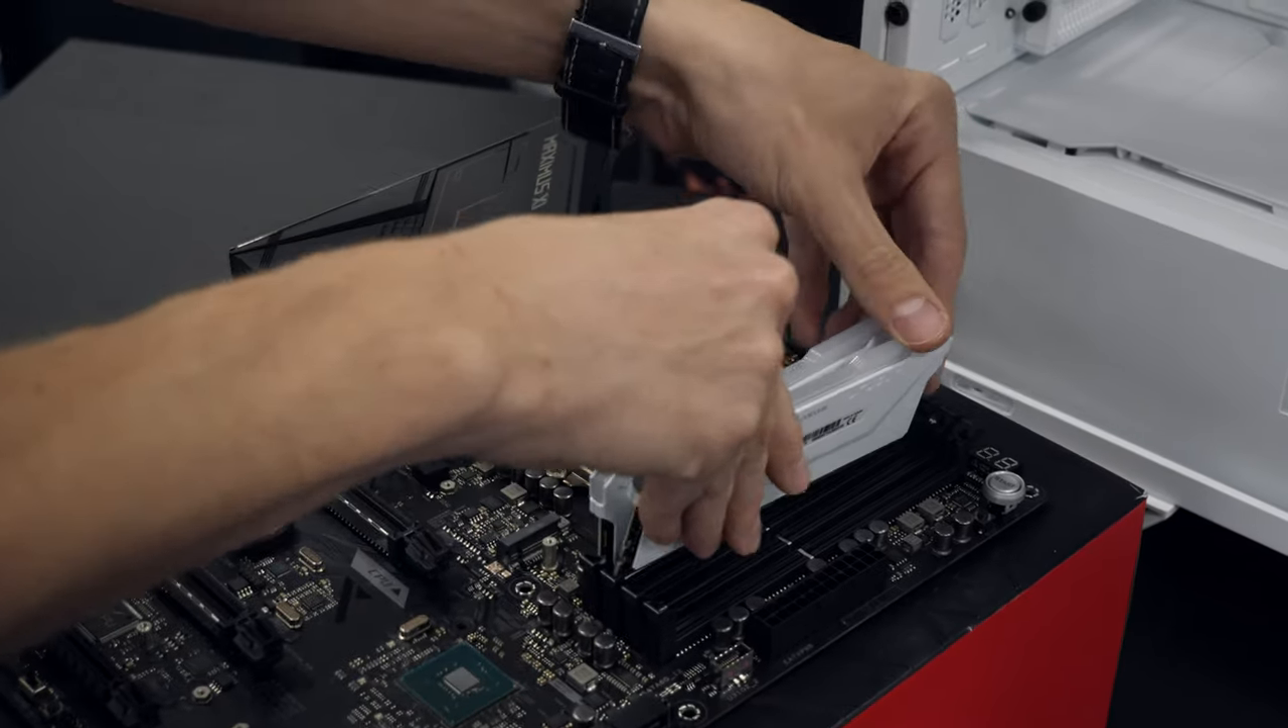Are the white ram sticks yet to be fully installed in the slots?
Yes.